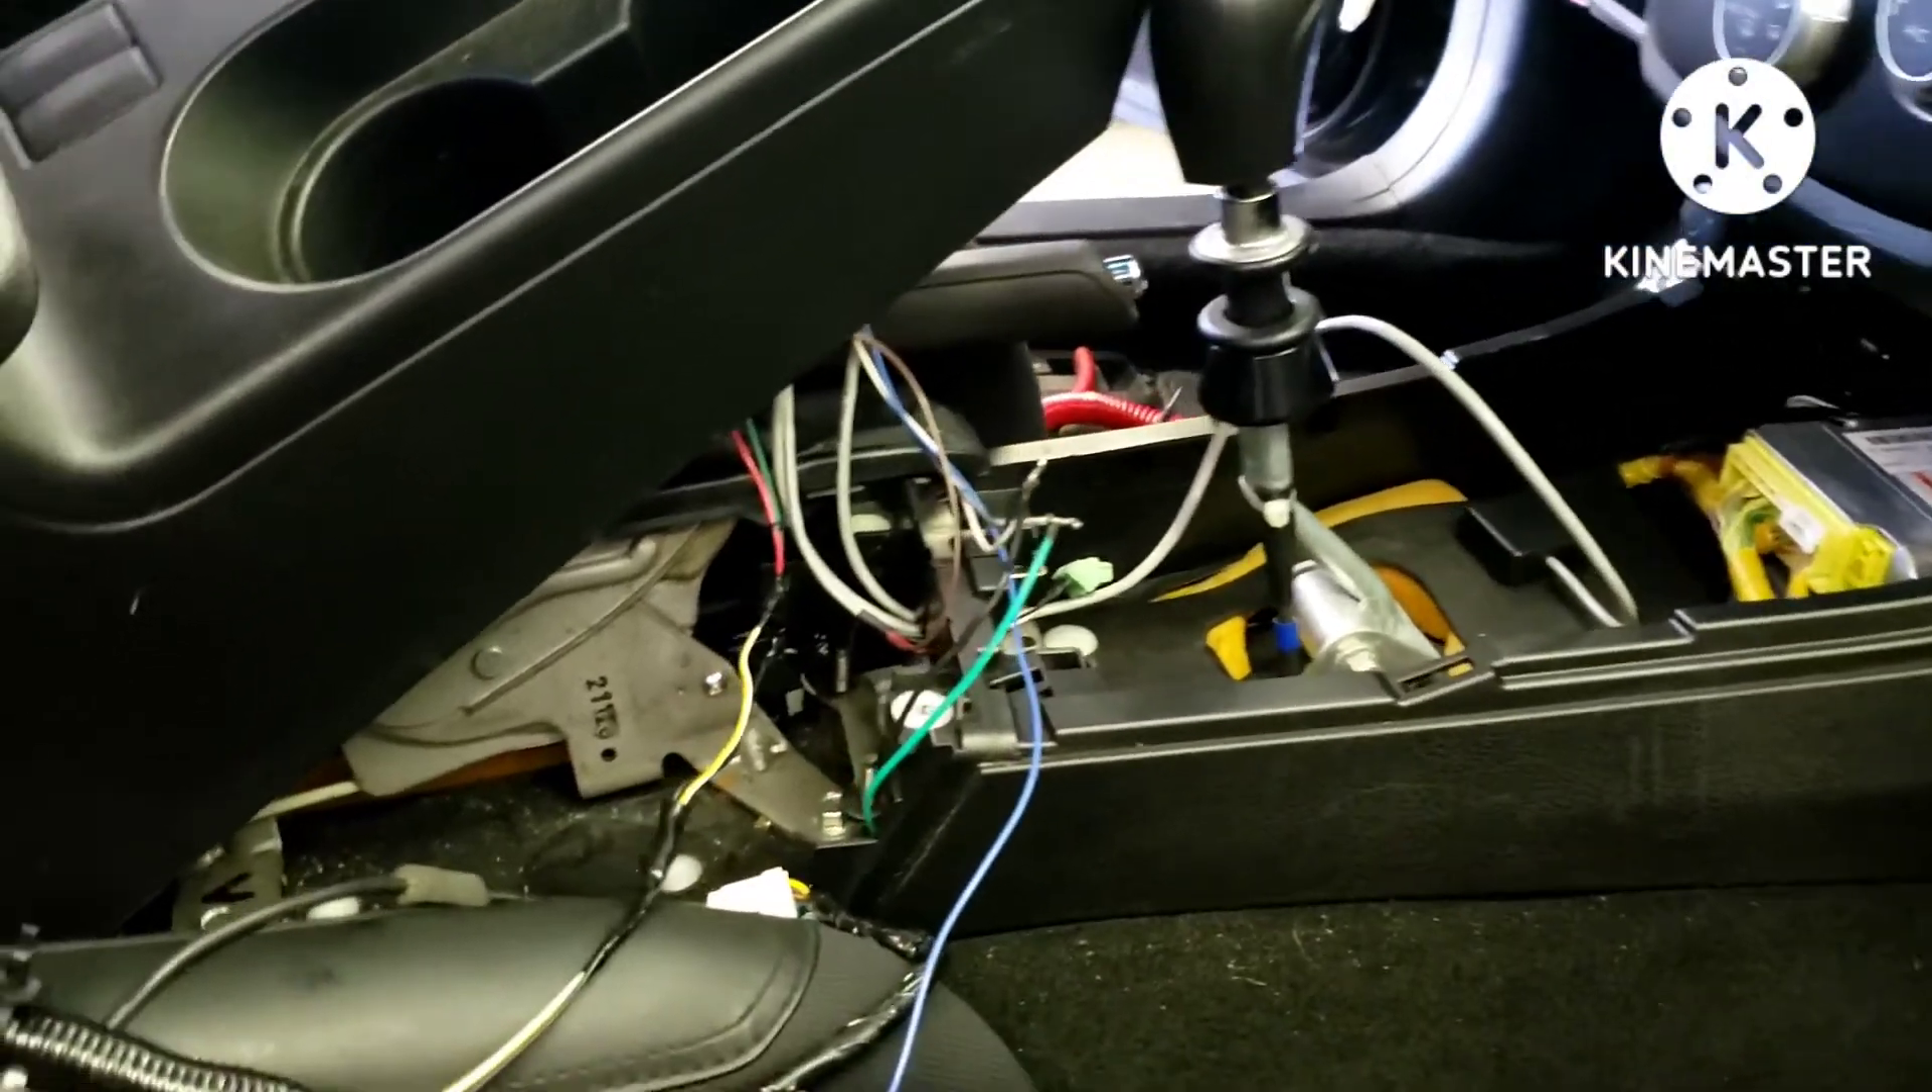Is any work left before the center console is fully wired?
Yes.